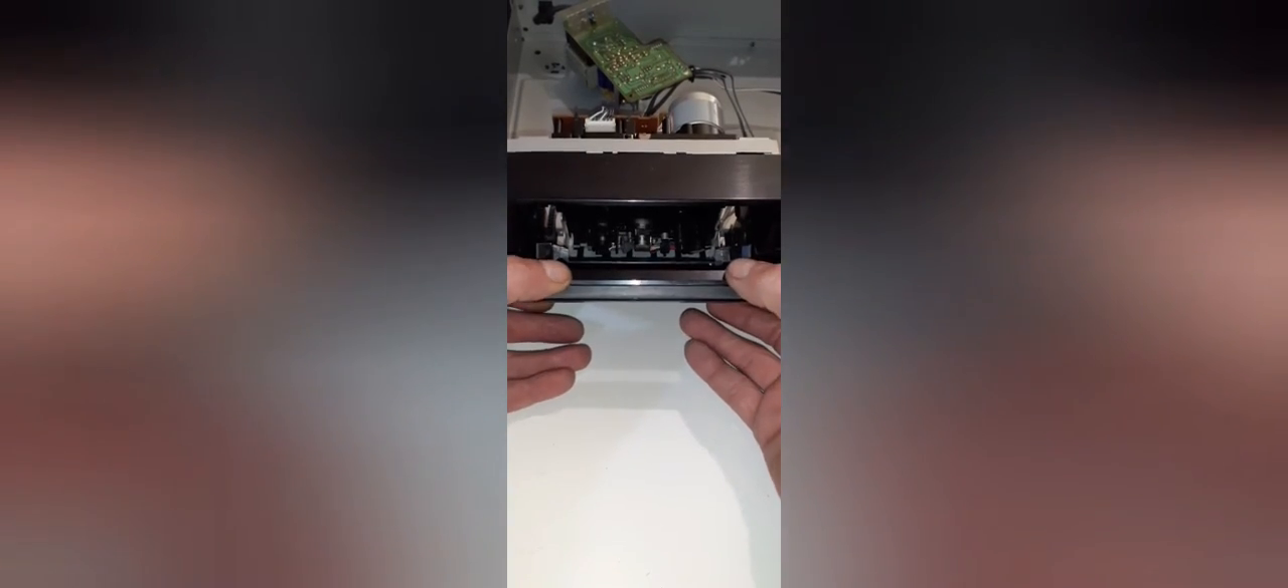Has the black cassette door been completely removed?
No.